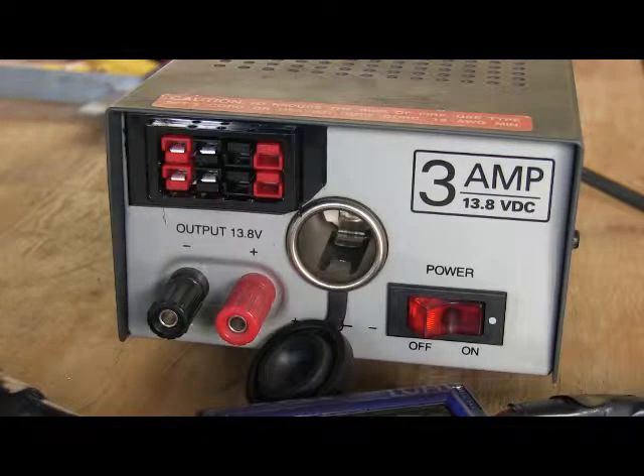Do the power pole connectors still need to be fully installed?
No.